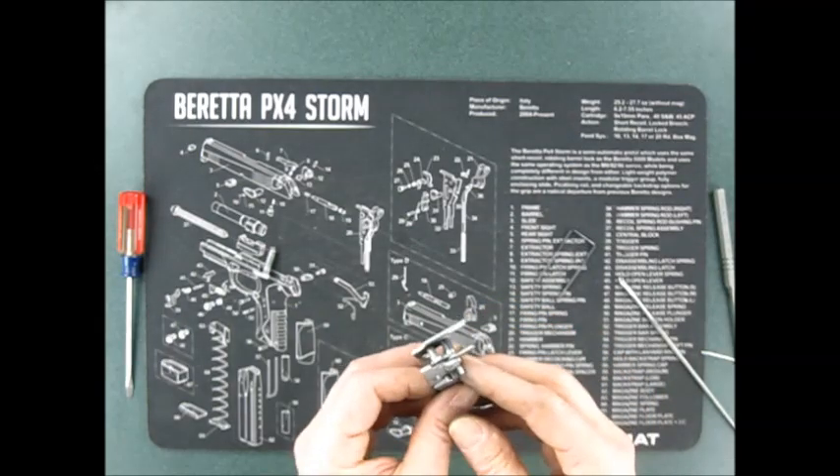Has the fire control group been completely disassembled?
No.